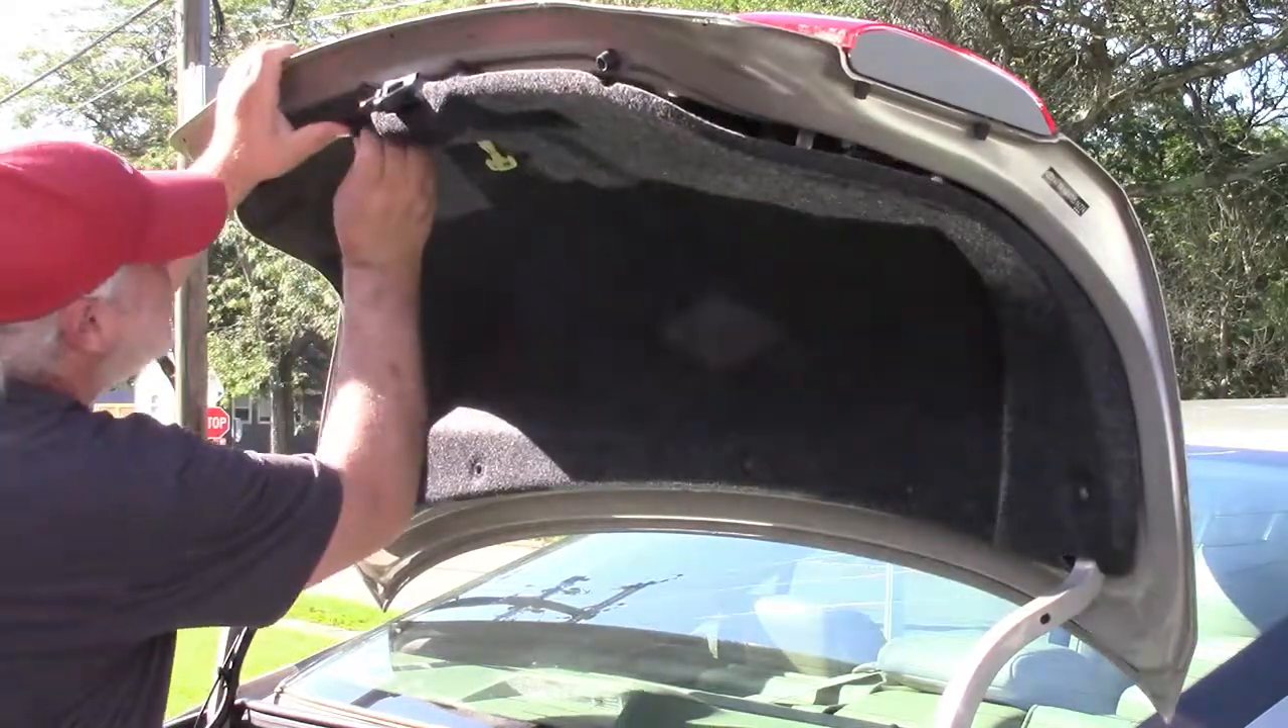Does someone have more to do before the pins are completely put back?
Yes.